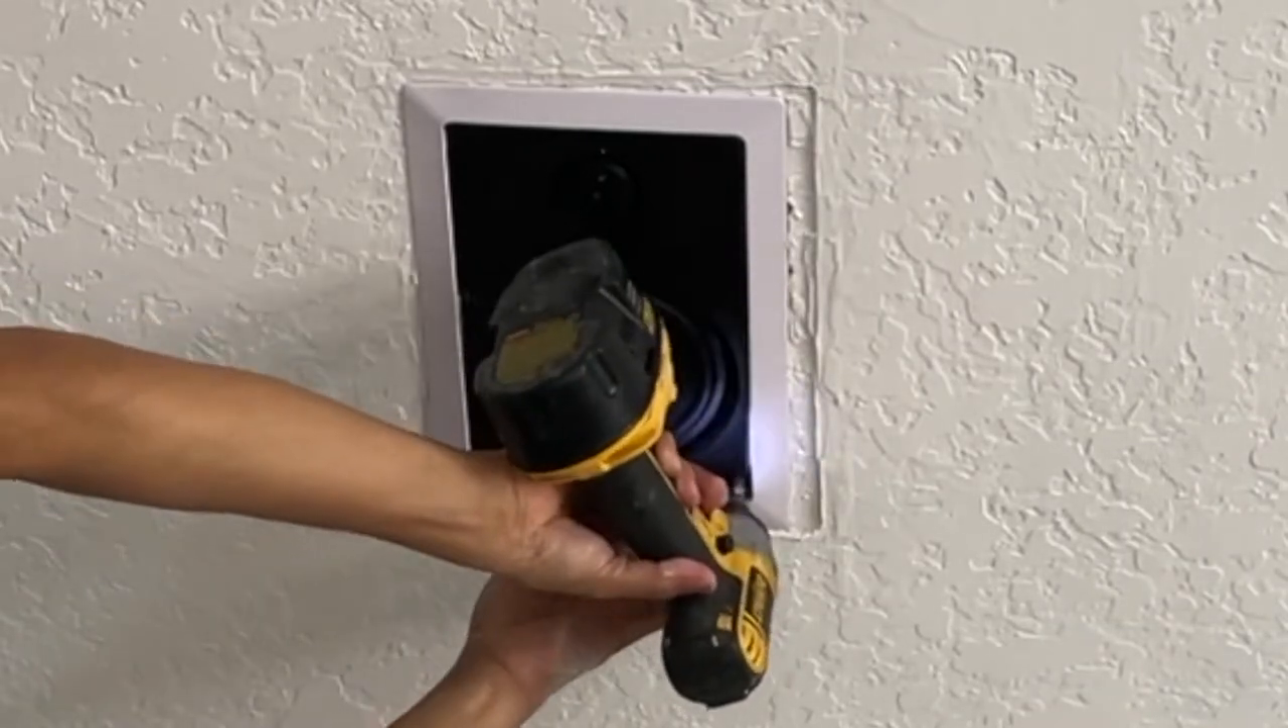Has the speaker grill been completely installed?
No.